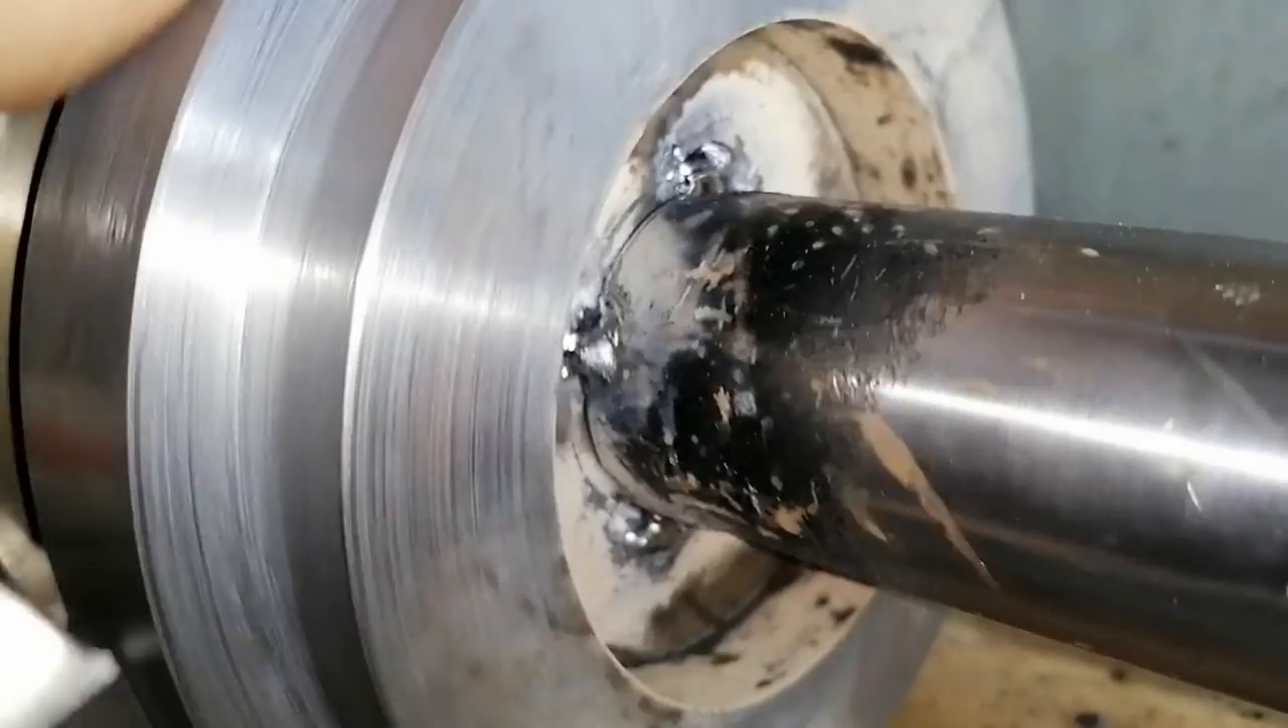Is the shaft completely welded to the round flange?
No.